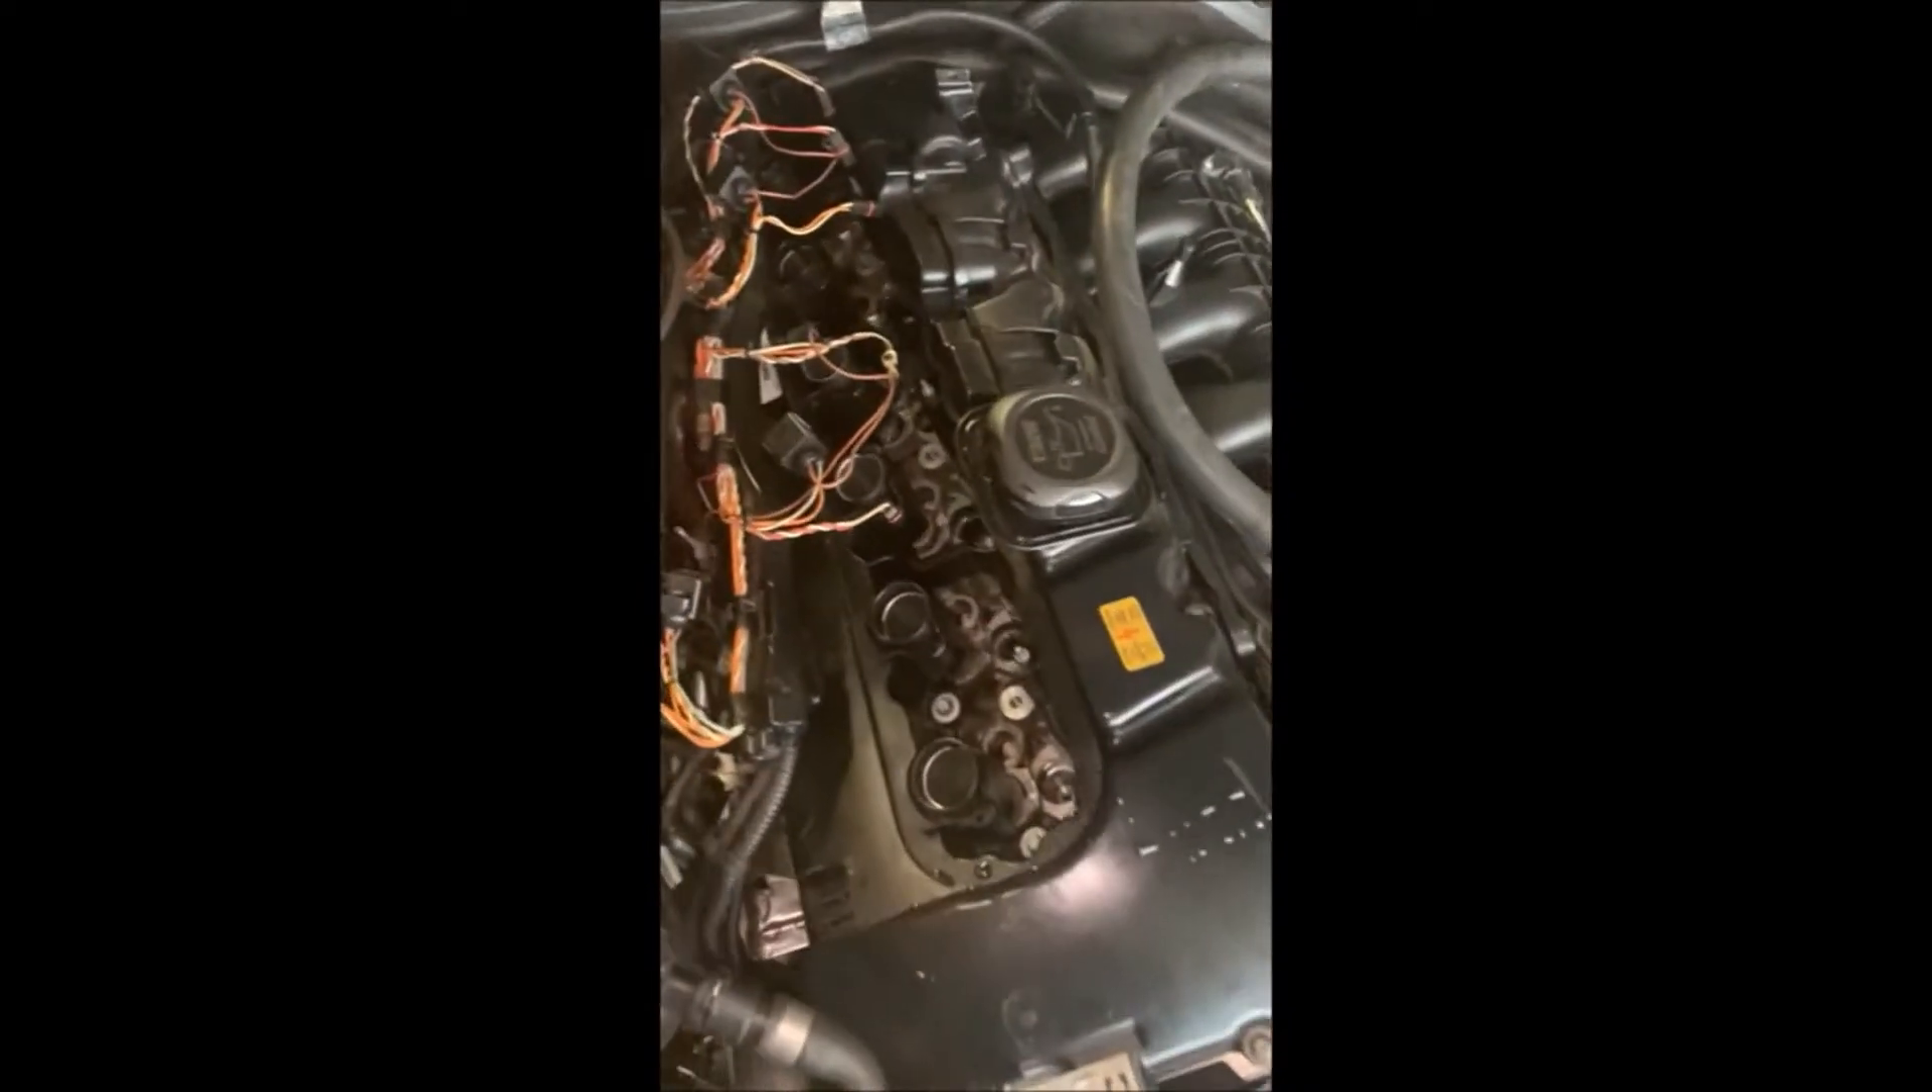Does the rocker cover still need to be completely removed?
Yes.